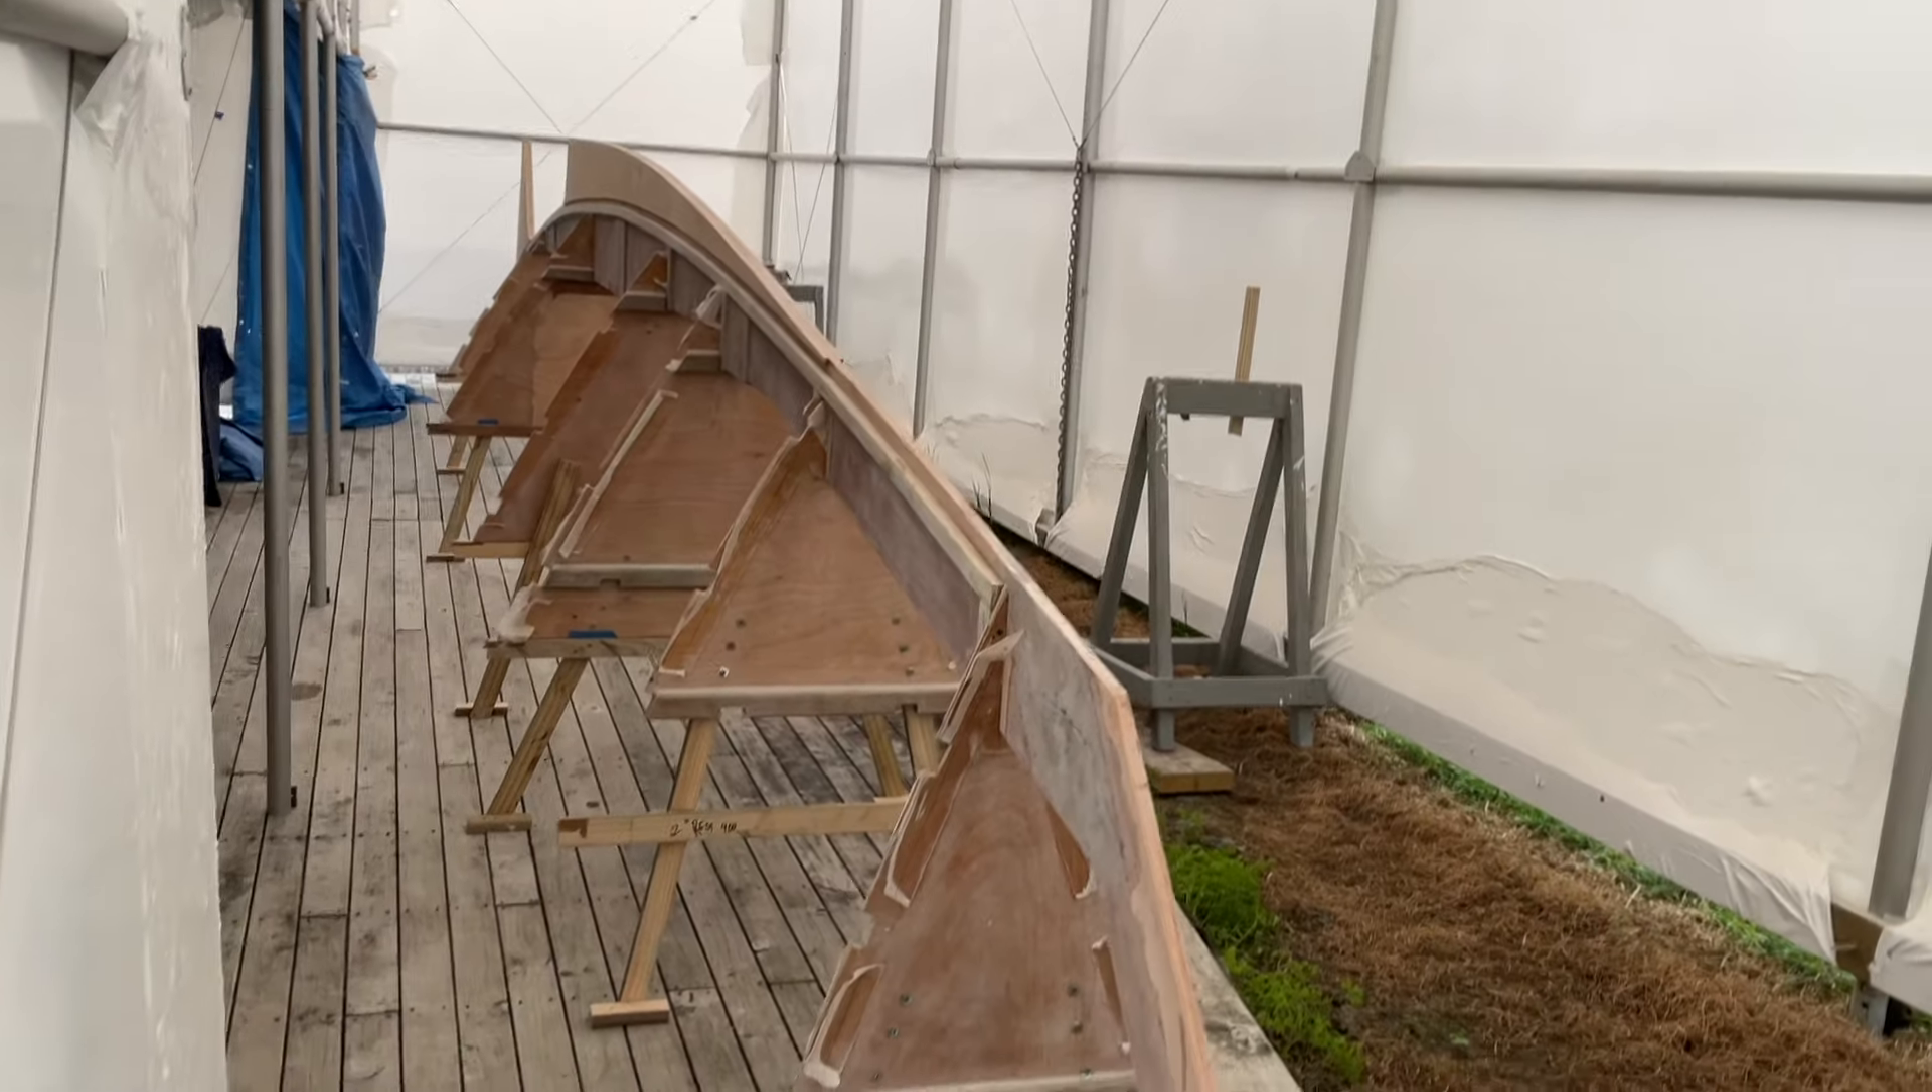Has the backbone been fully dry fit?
Yes.